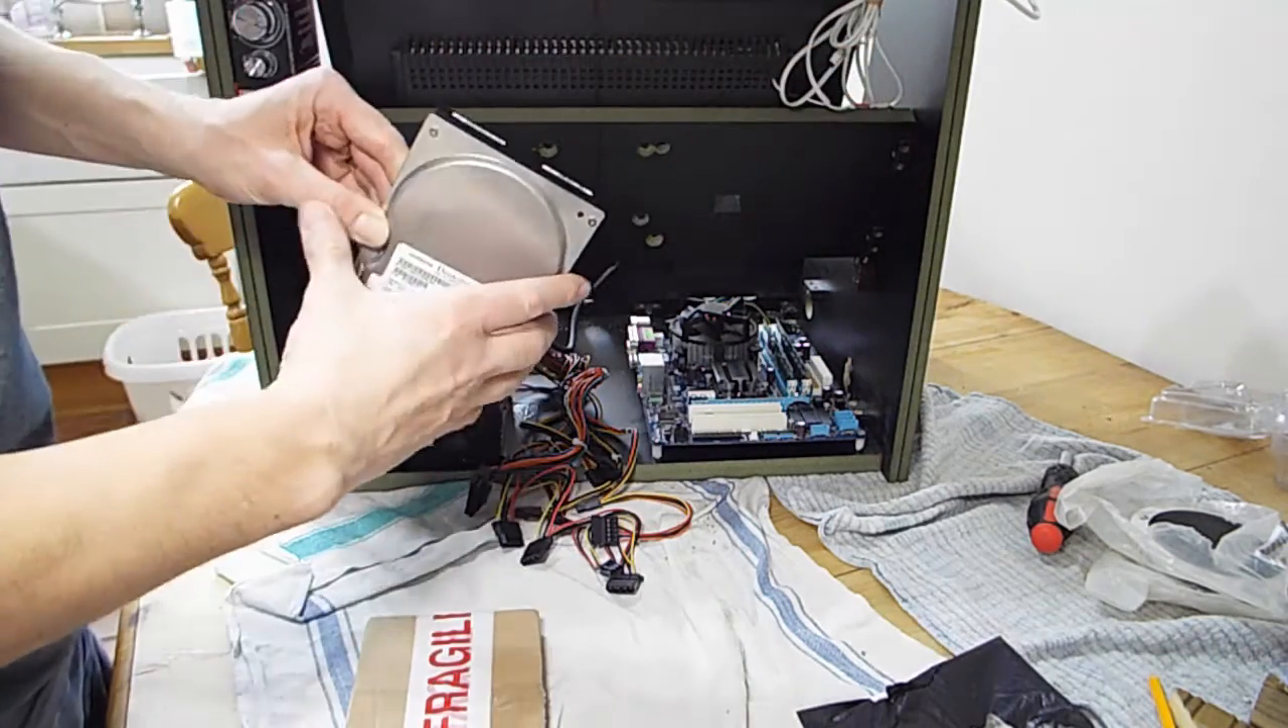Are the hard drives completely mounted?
No.